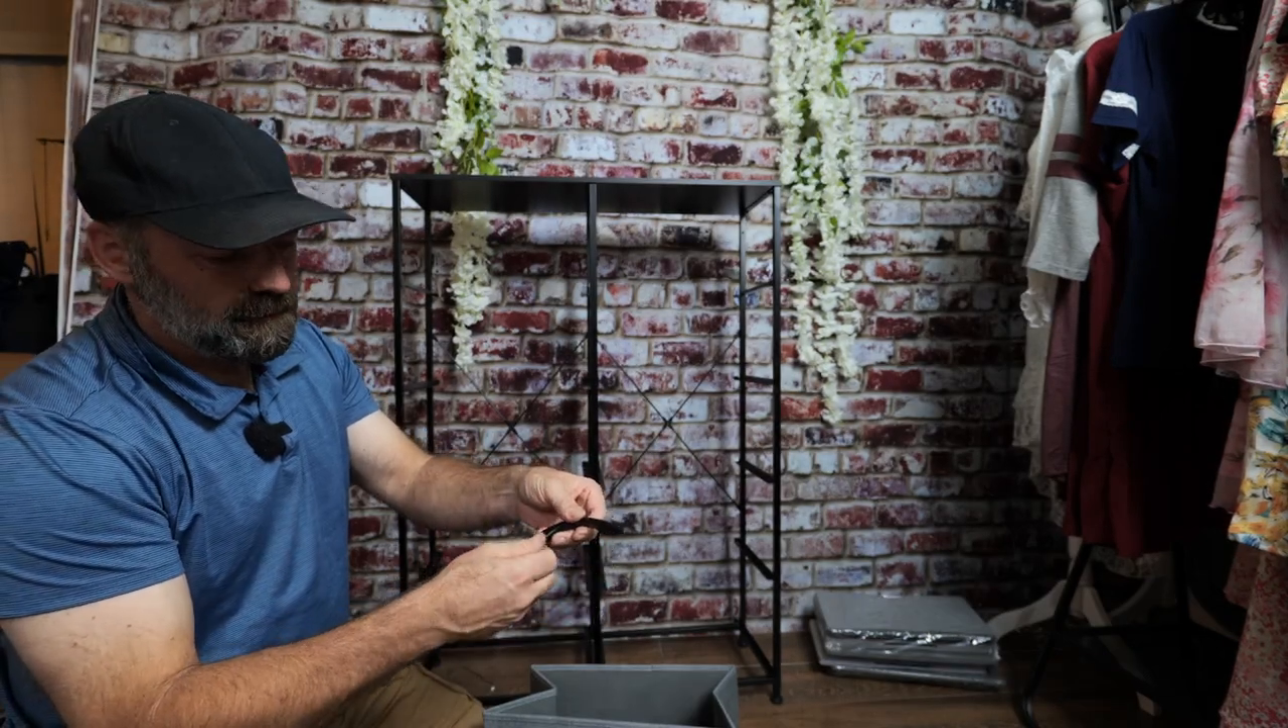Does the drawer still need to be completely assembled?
Yes.